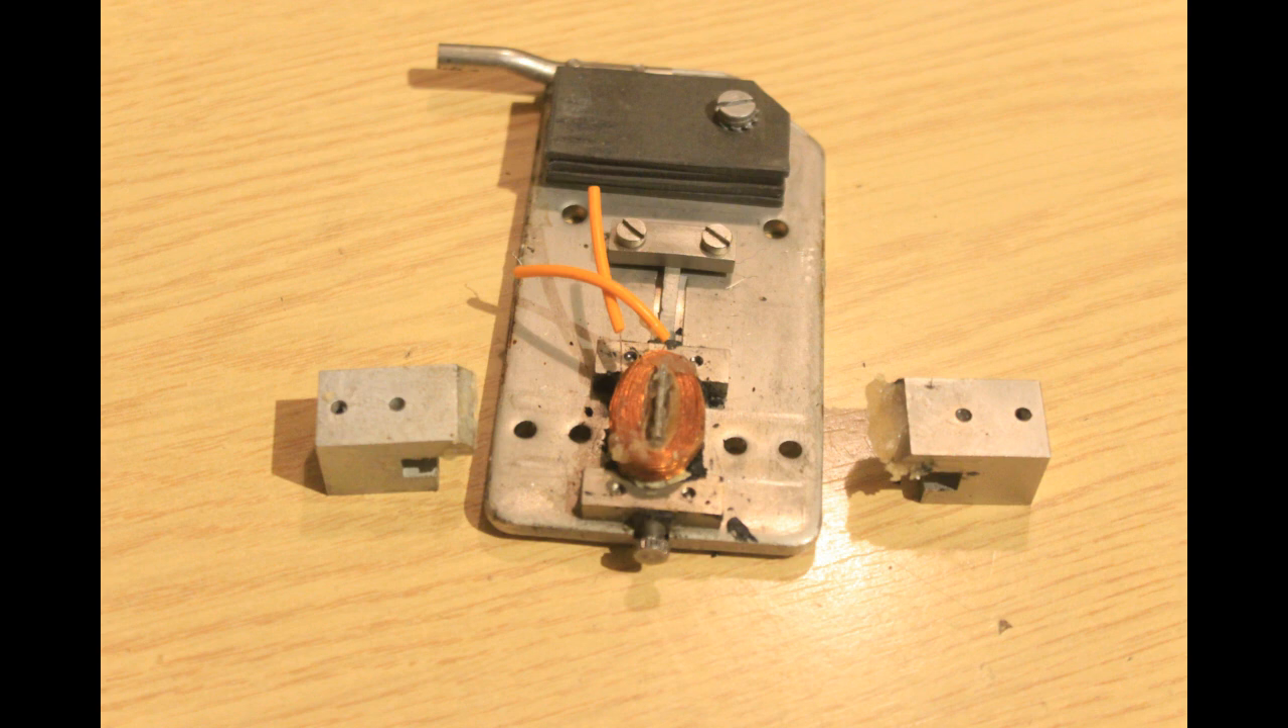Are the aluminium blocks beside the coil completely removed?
Yes.